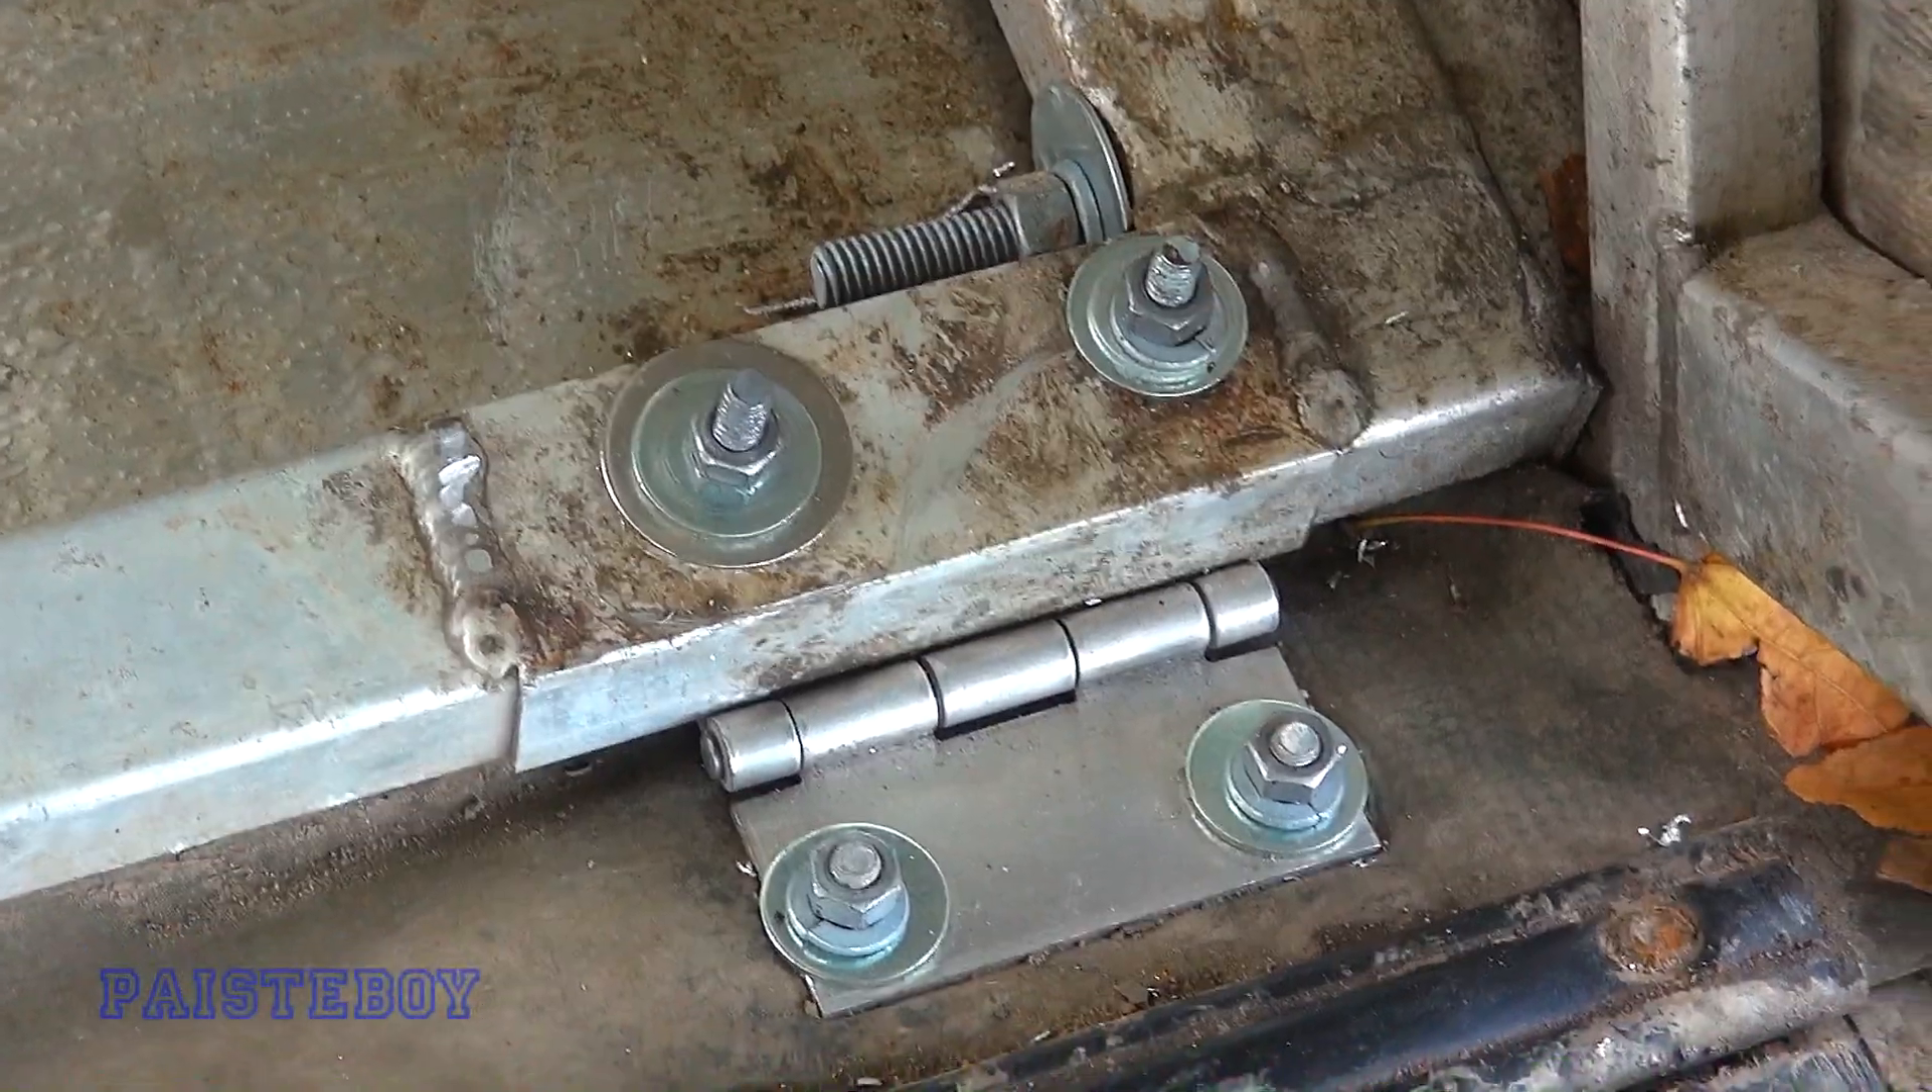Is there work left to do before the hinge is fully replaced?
No.